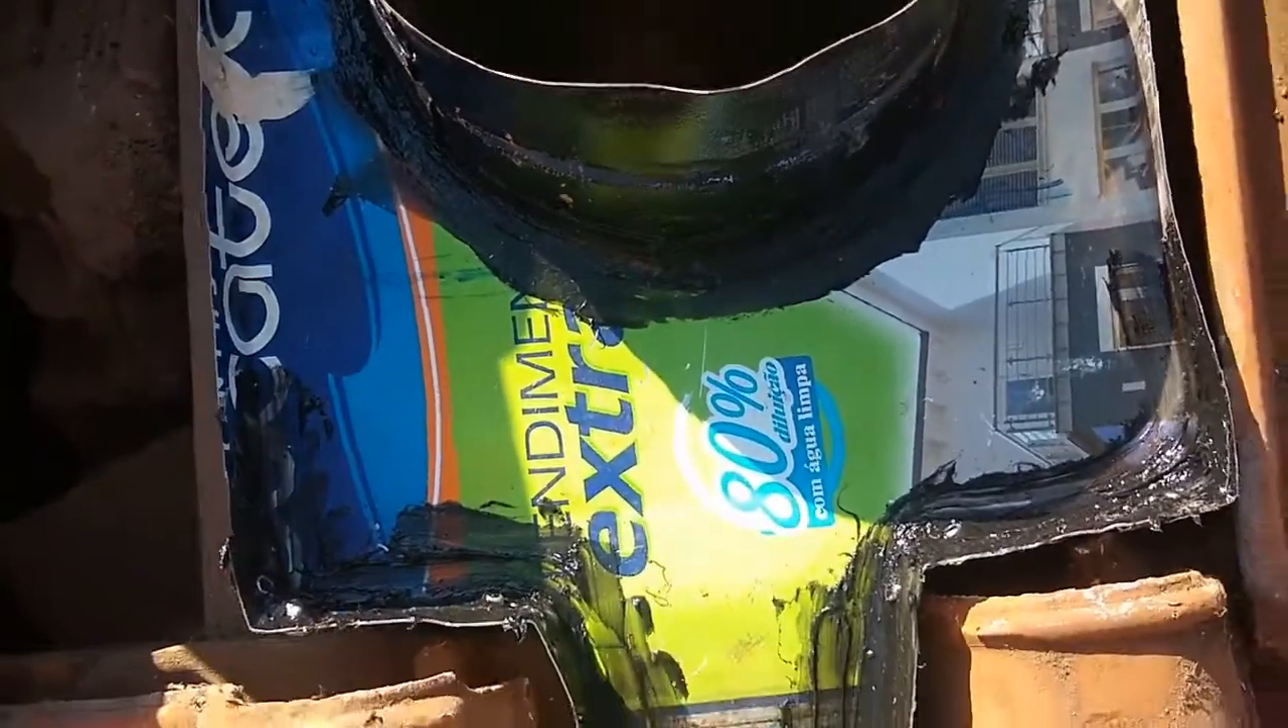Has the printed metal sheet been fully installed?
Yes.